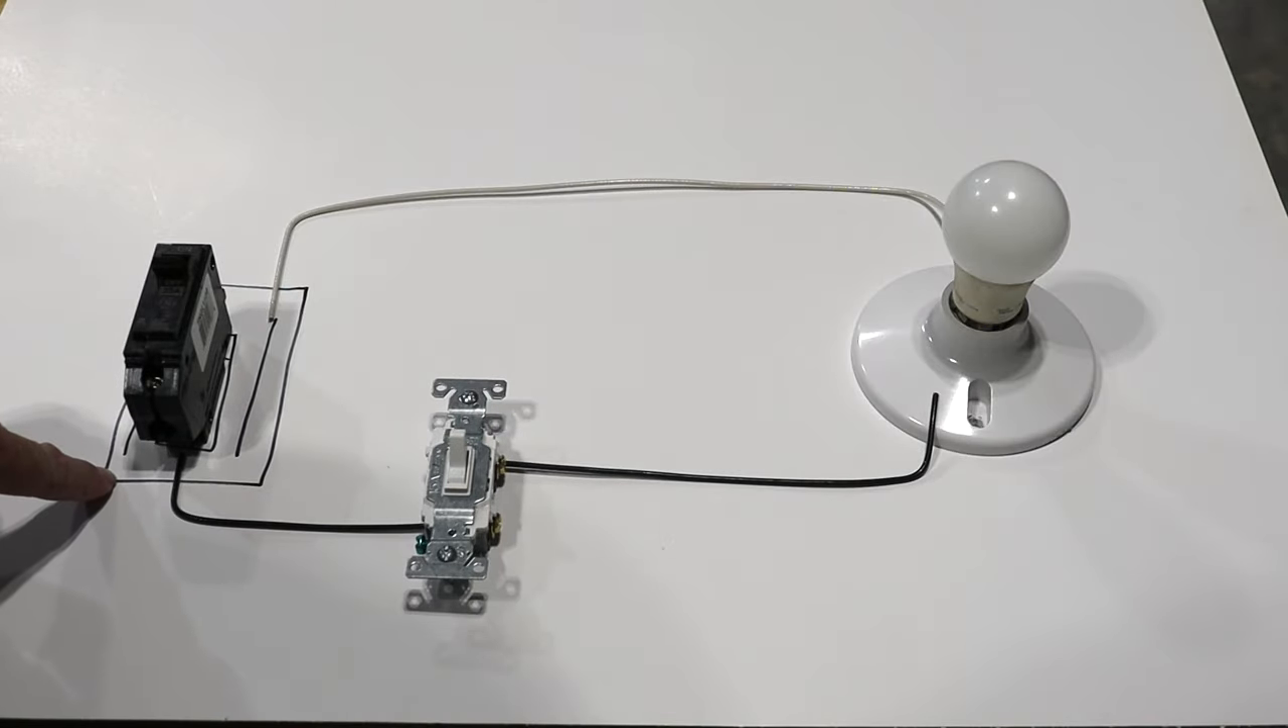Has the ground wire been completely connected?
No.